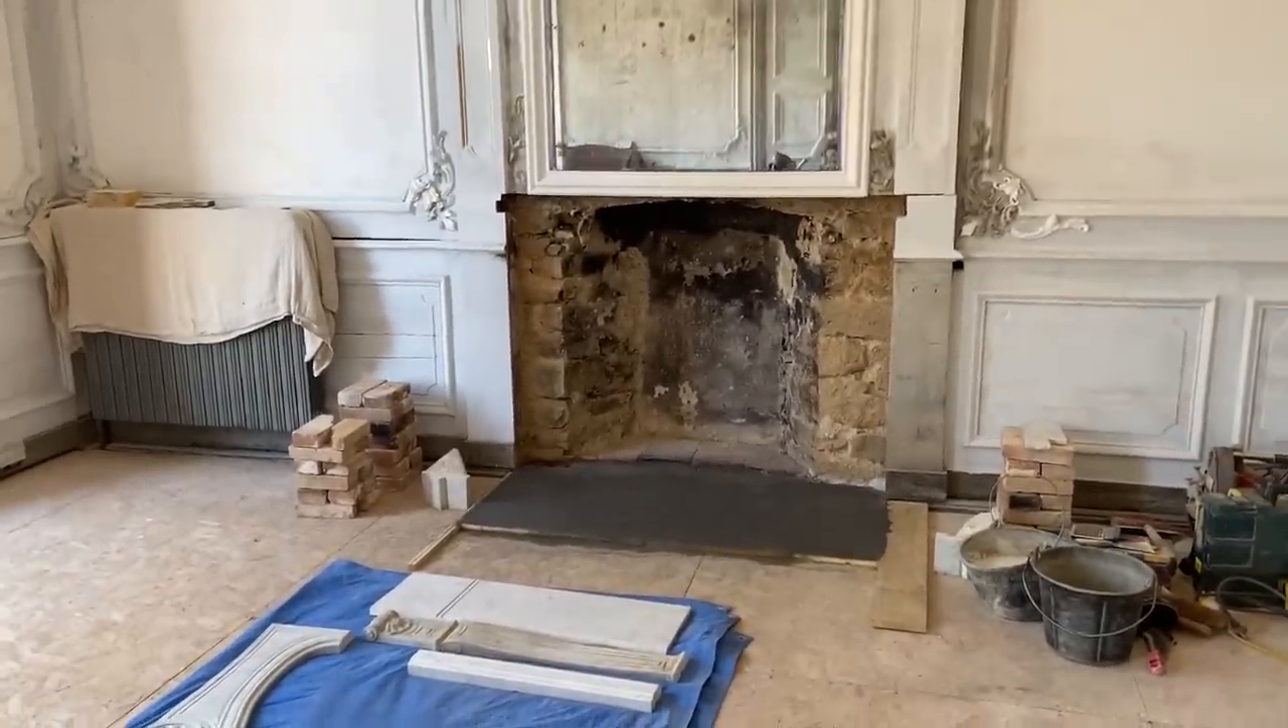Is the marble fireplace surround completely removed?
Yes.